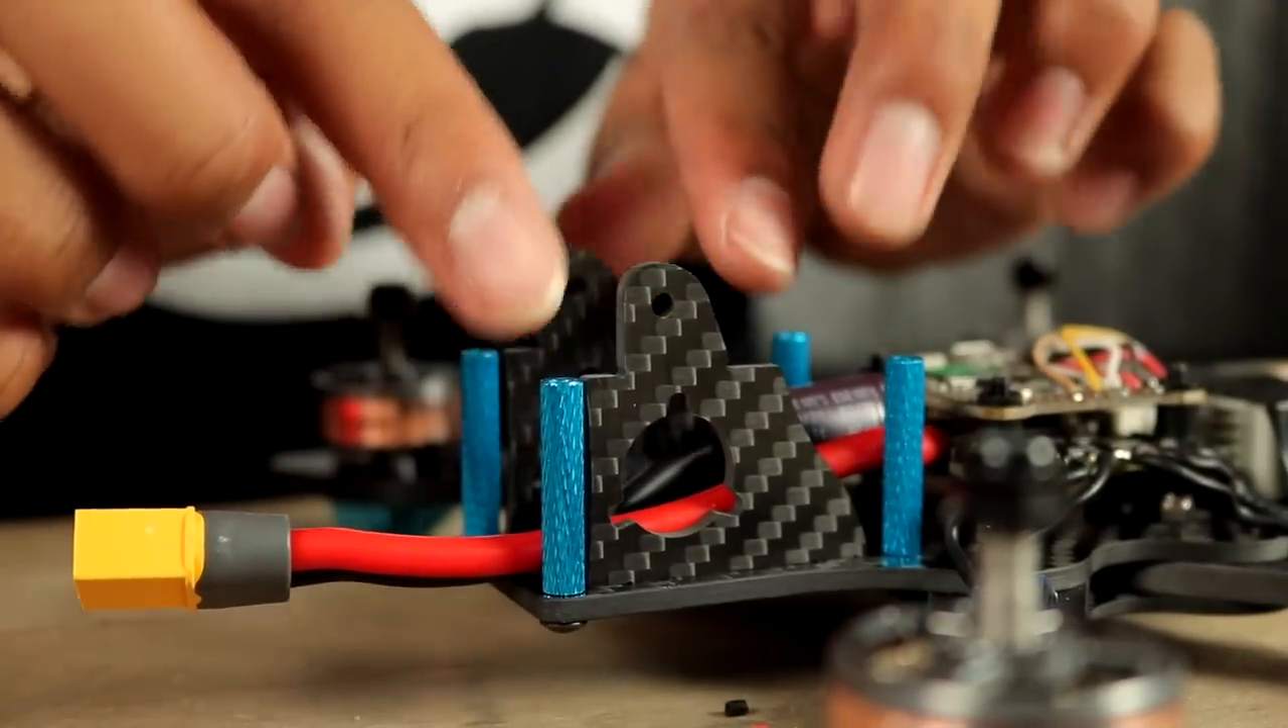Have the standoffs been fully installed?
Yes.